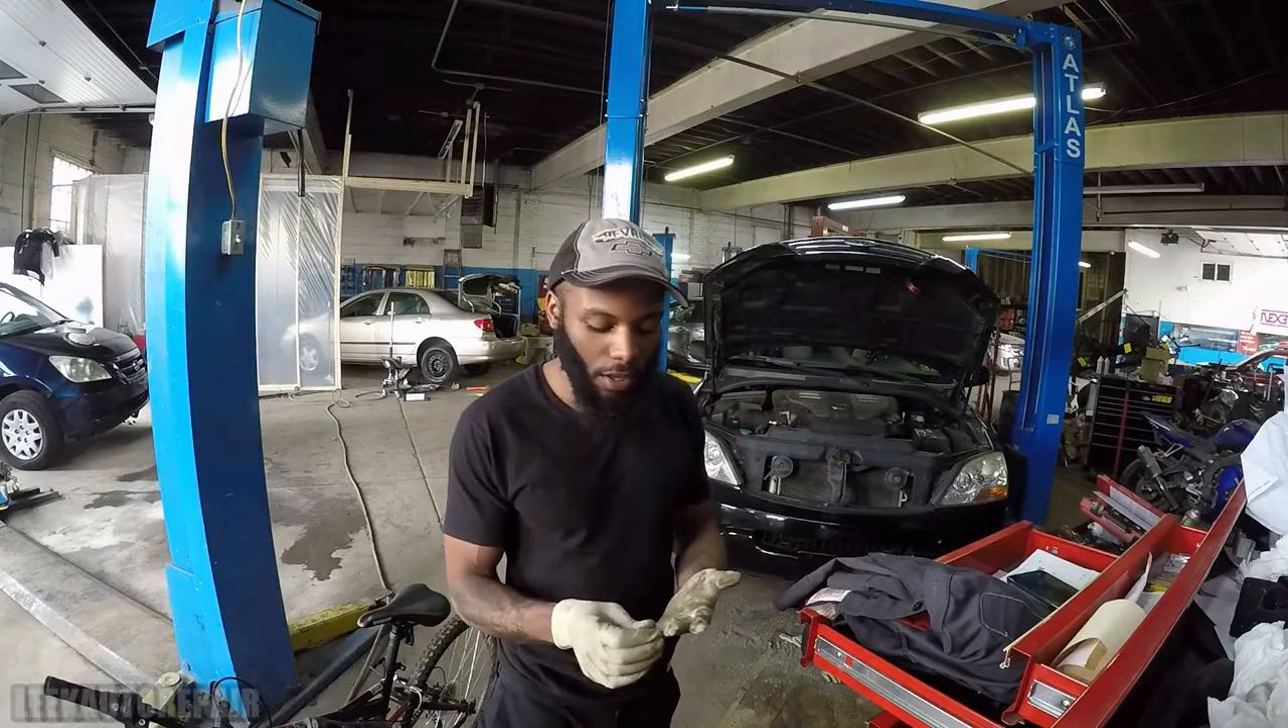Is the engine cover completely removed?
No.